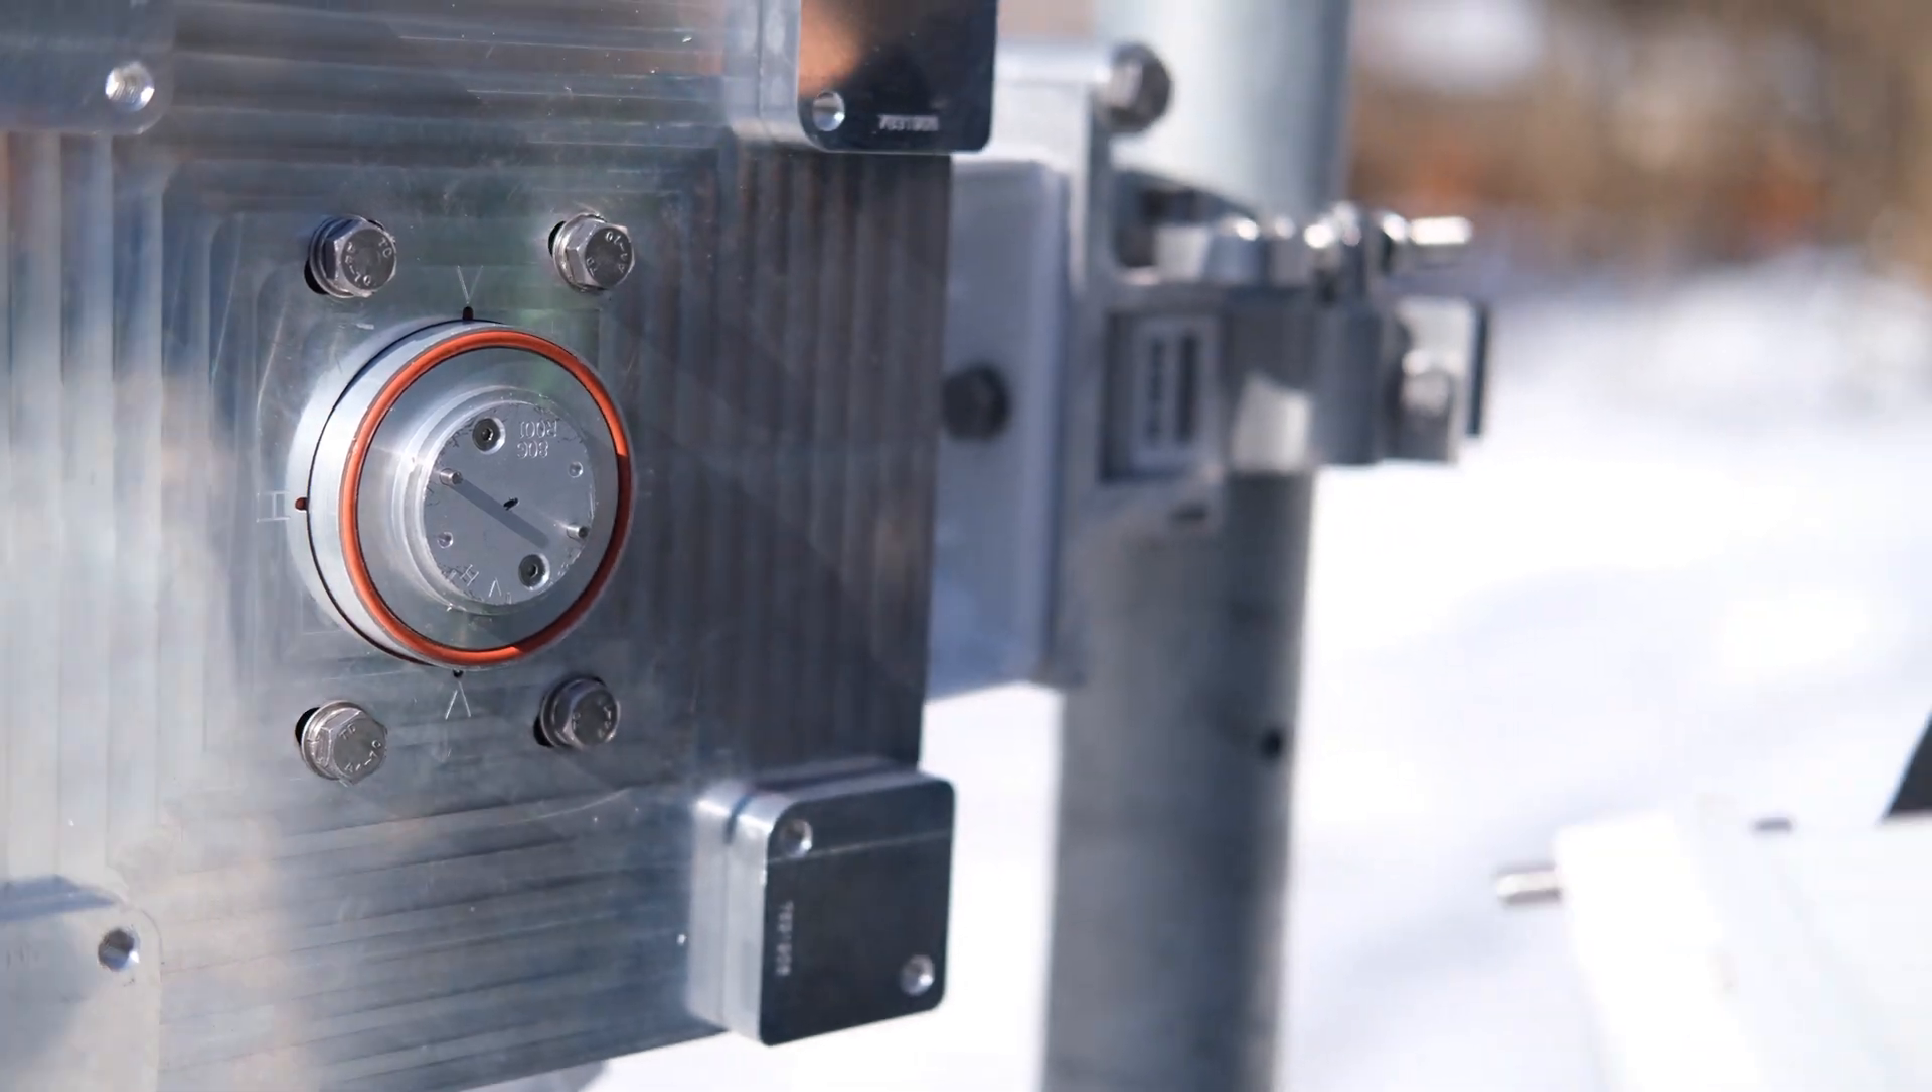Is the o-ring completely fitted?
Yes.